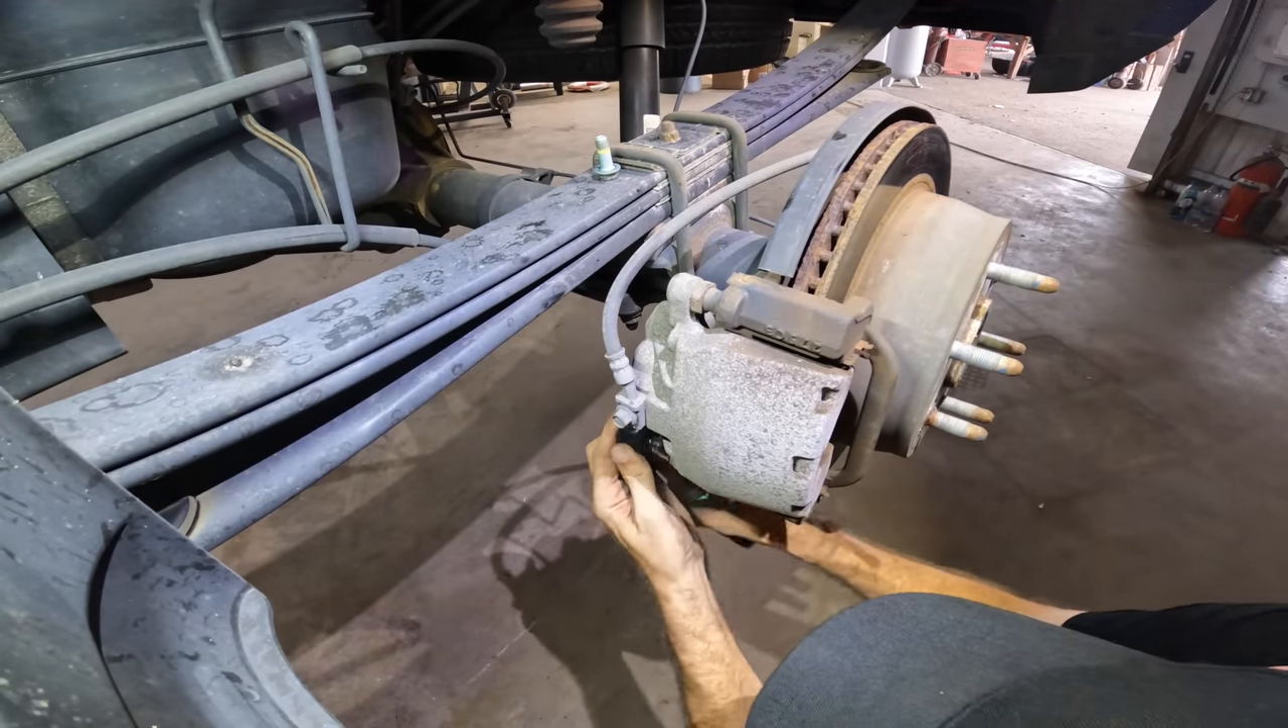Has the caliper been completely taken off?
No.